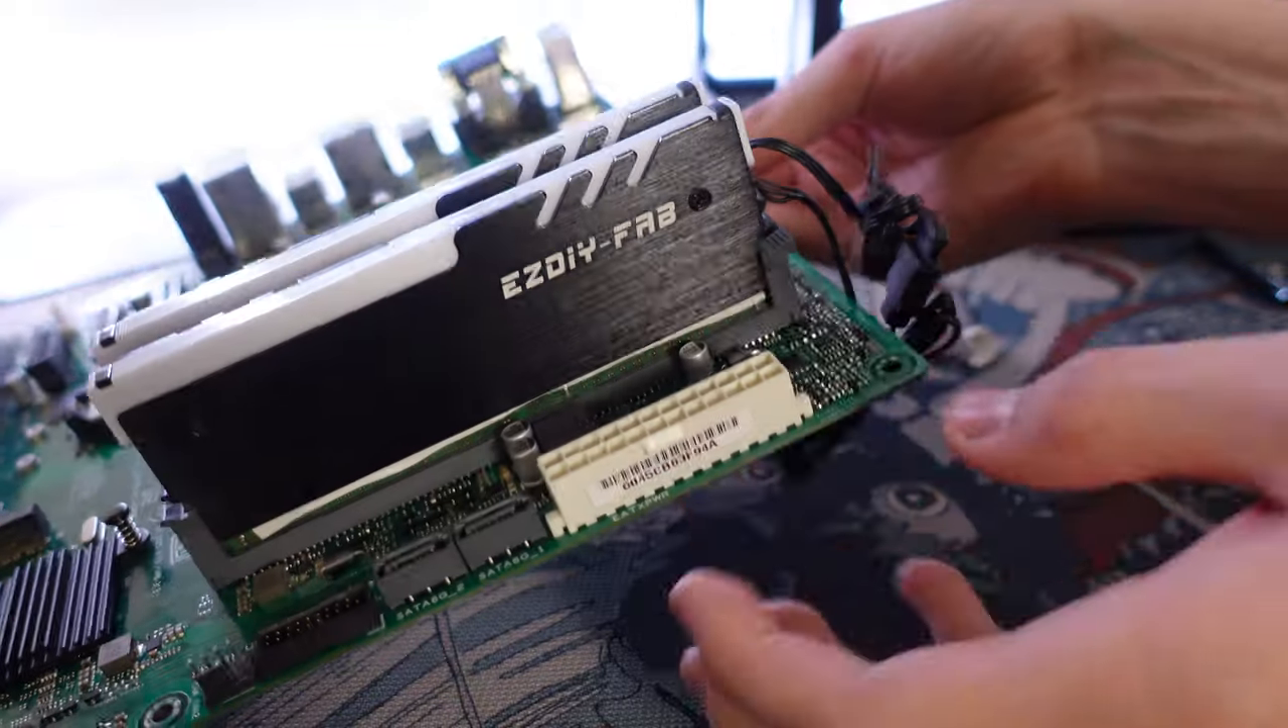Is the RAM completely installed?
Yes.